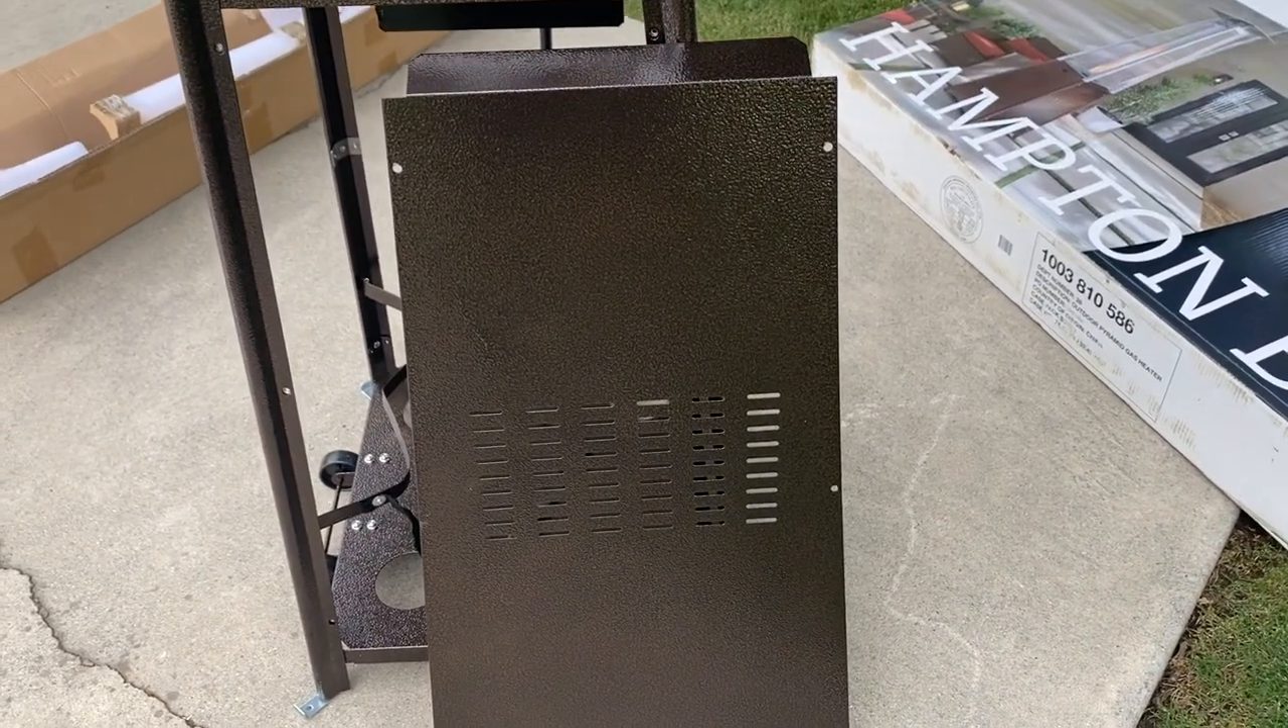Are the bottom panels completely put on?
No.